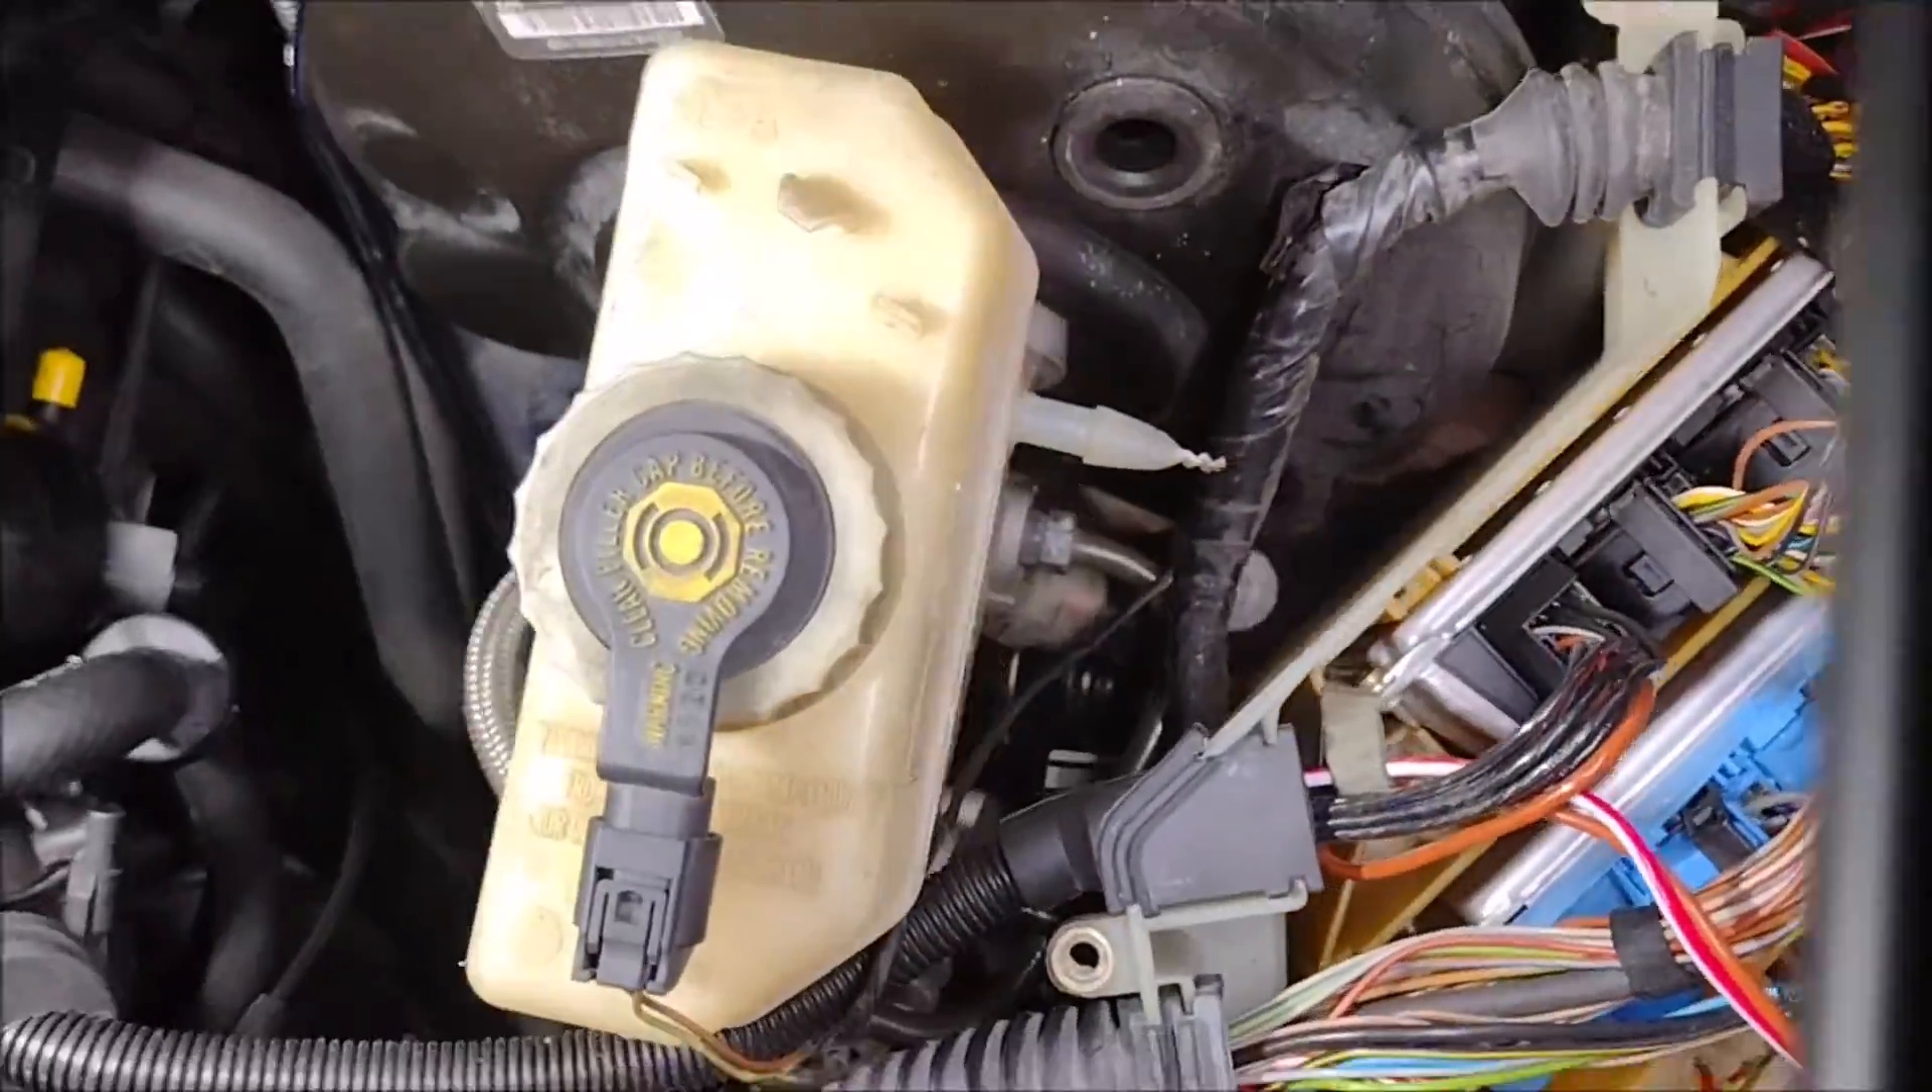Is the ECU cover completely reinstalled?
No.